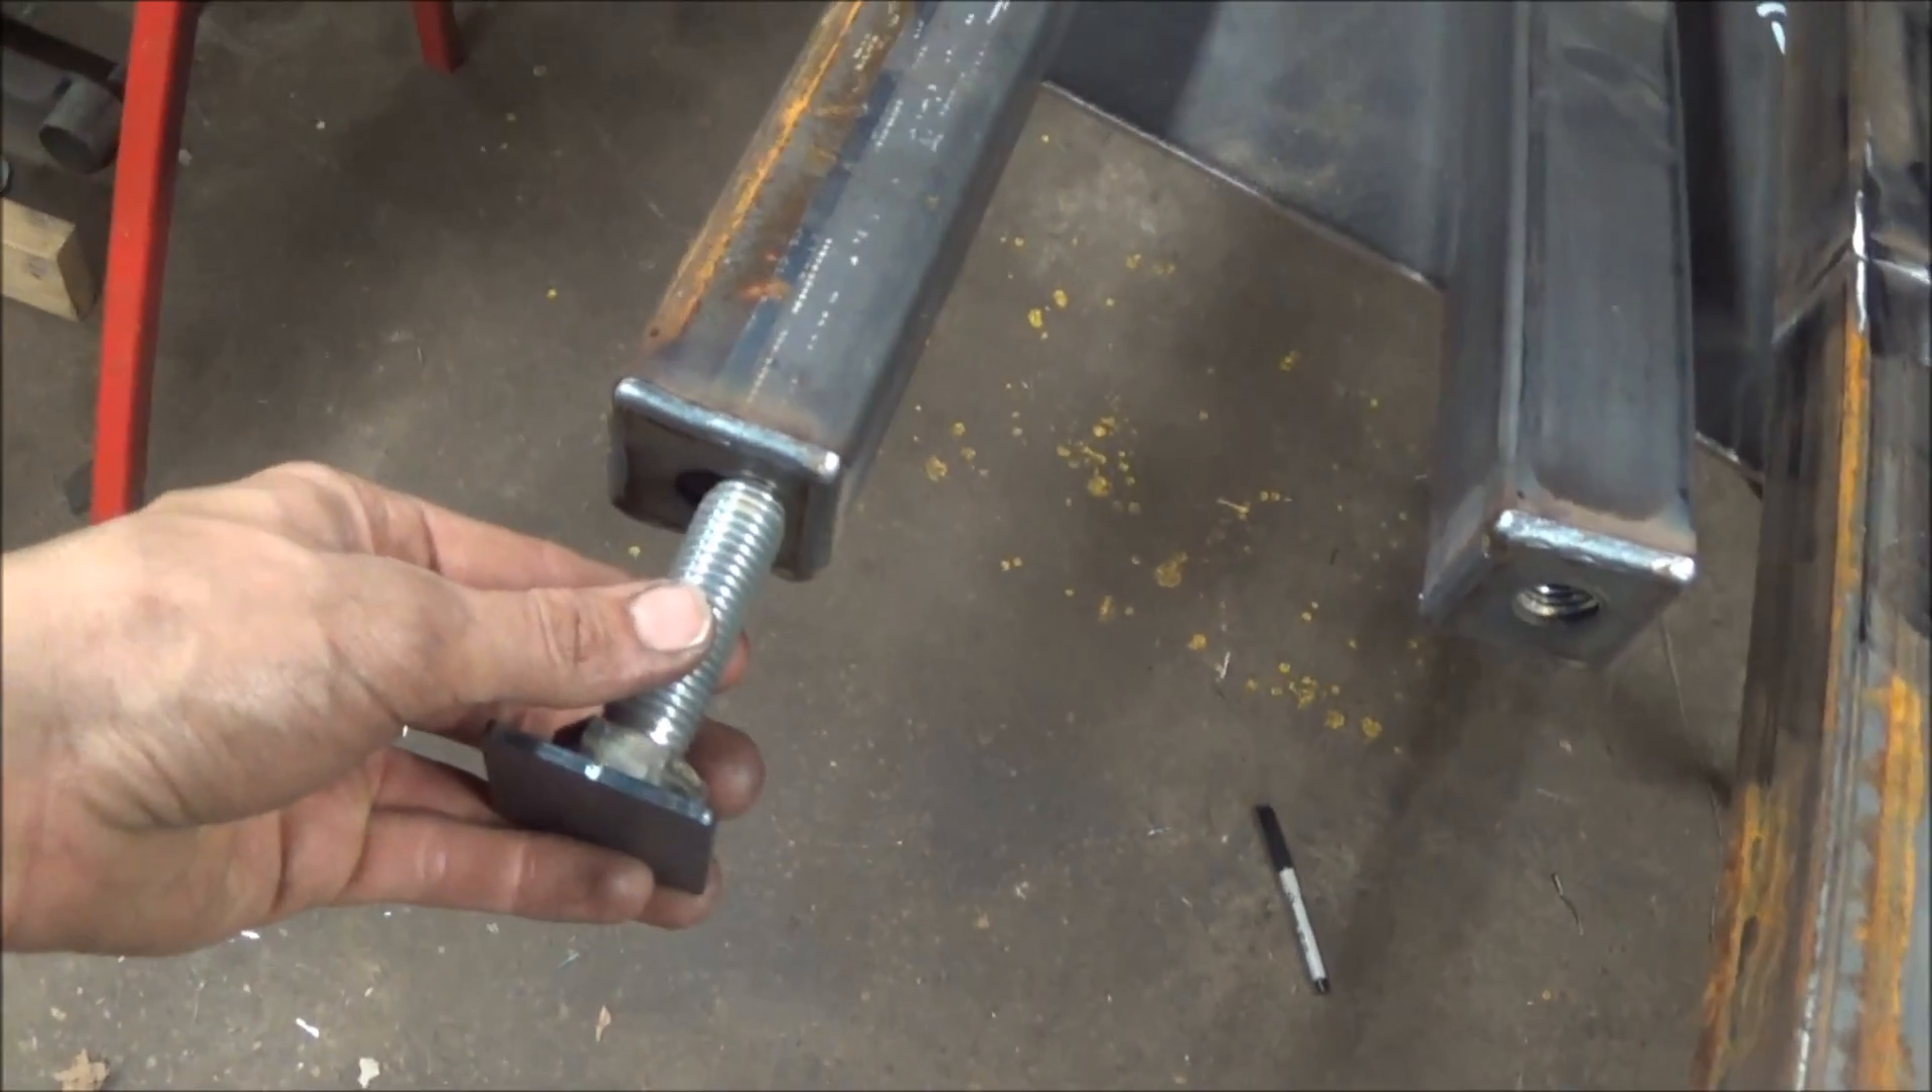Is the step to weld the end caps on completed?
Yes.